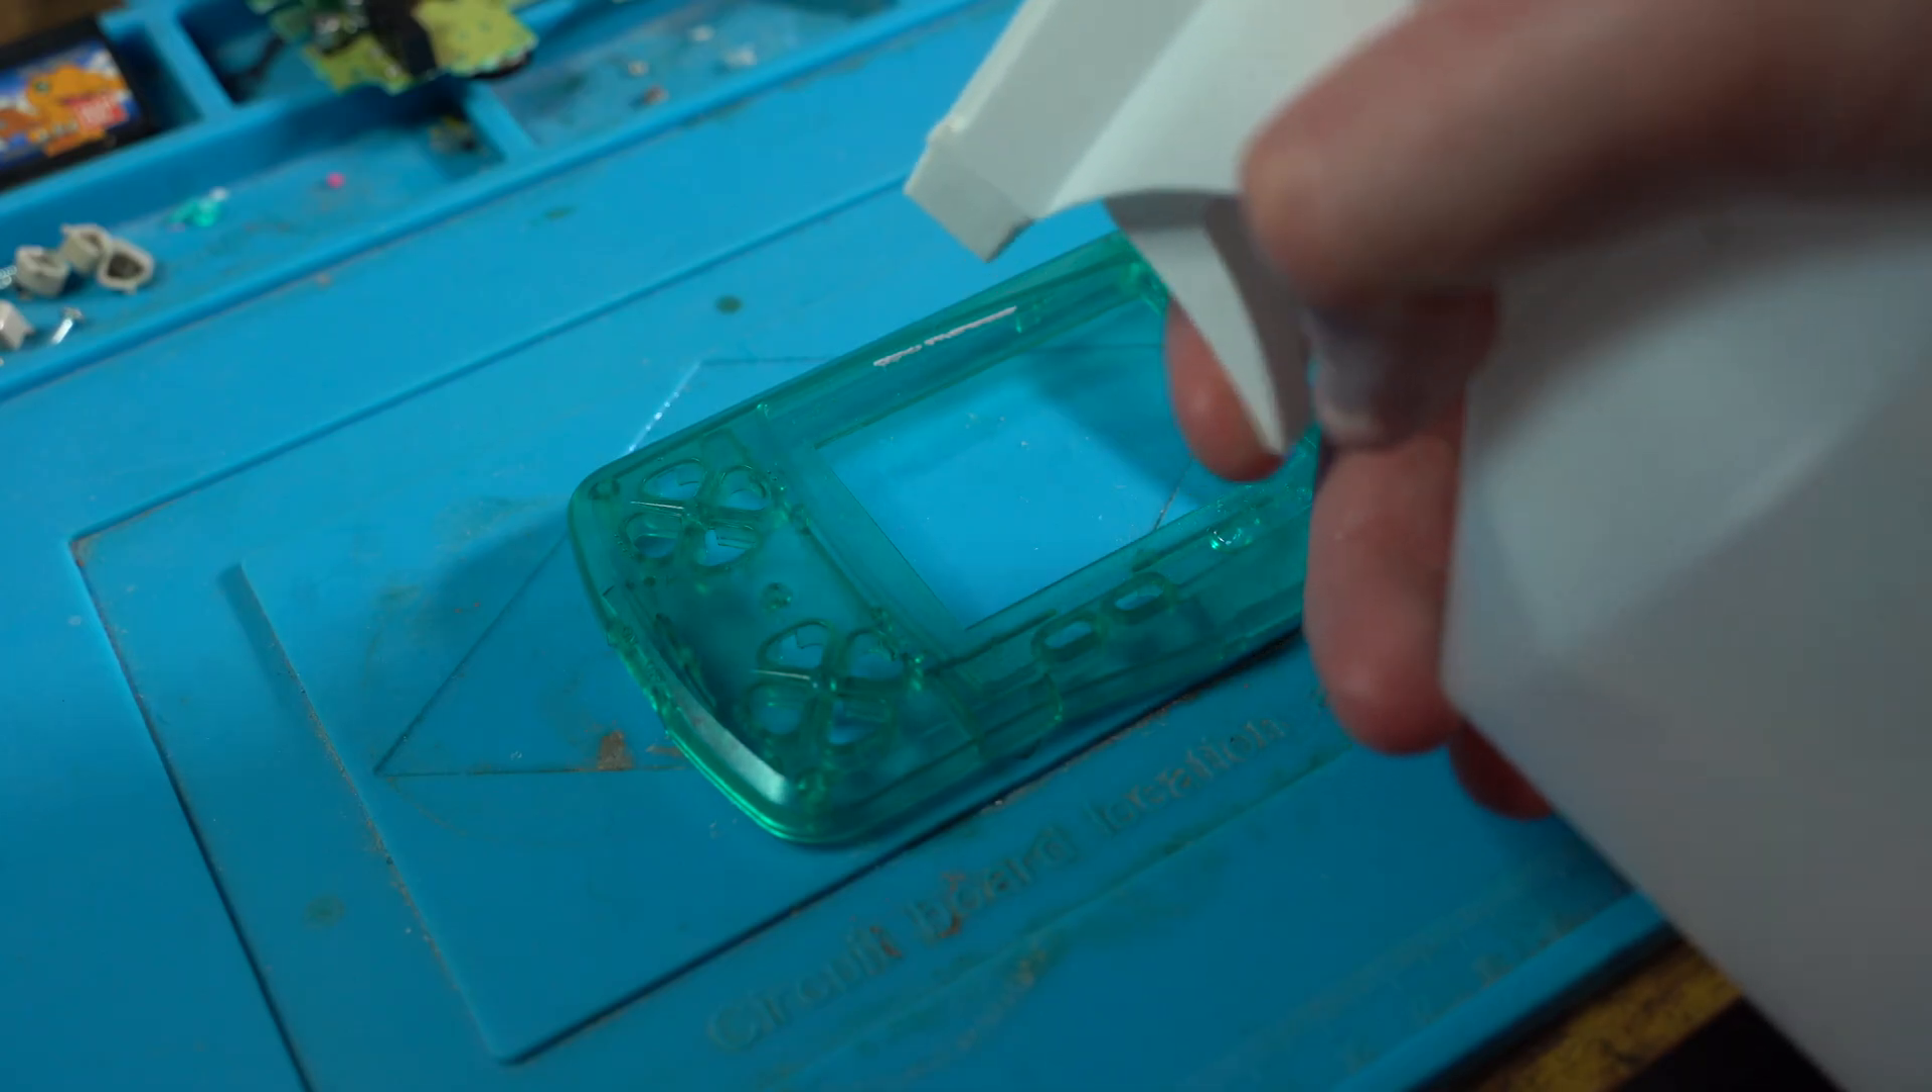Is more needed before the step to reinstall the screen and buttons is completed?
Yes.